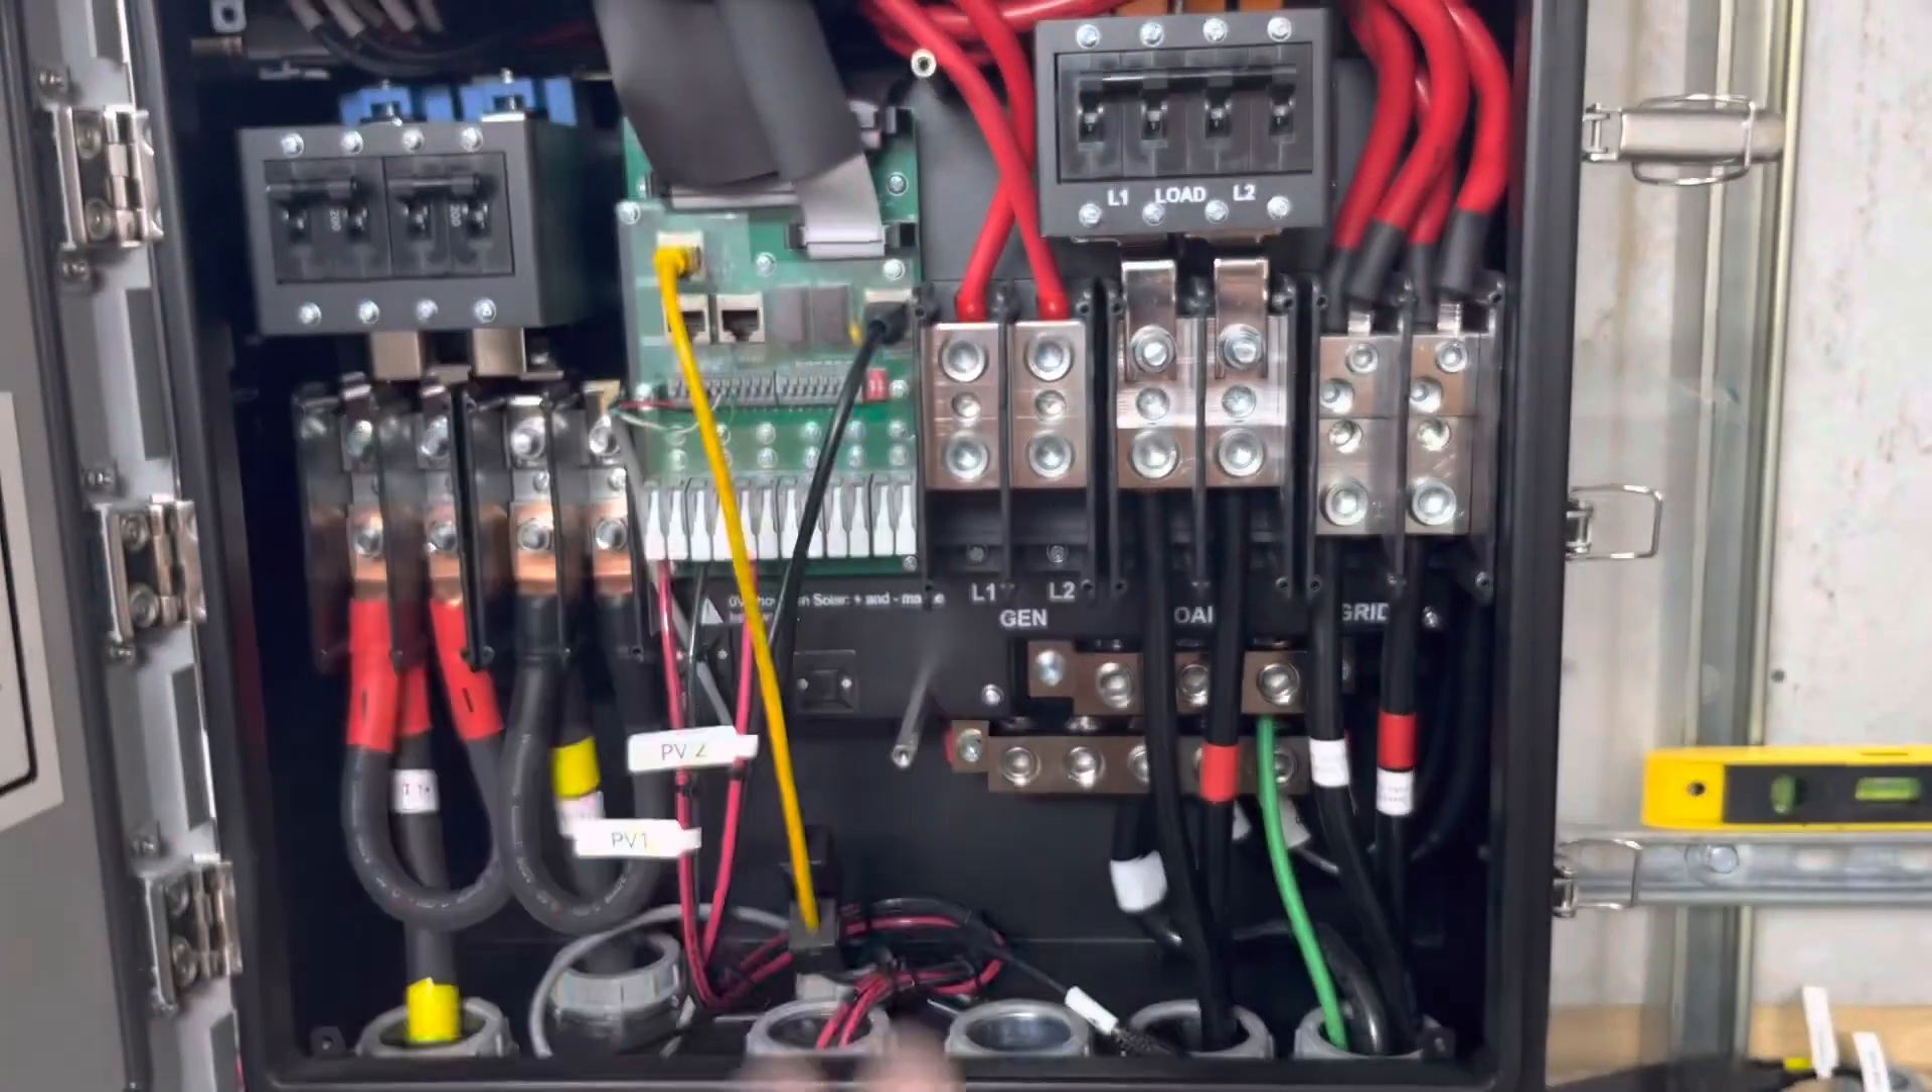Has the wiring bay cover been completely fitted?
No.